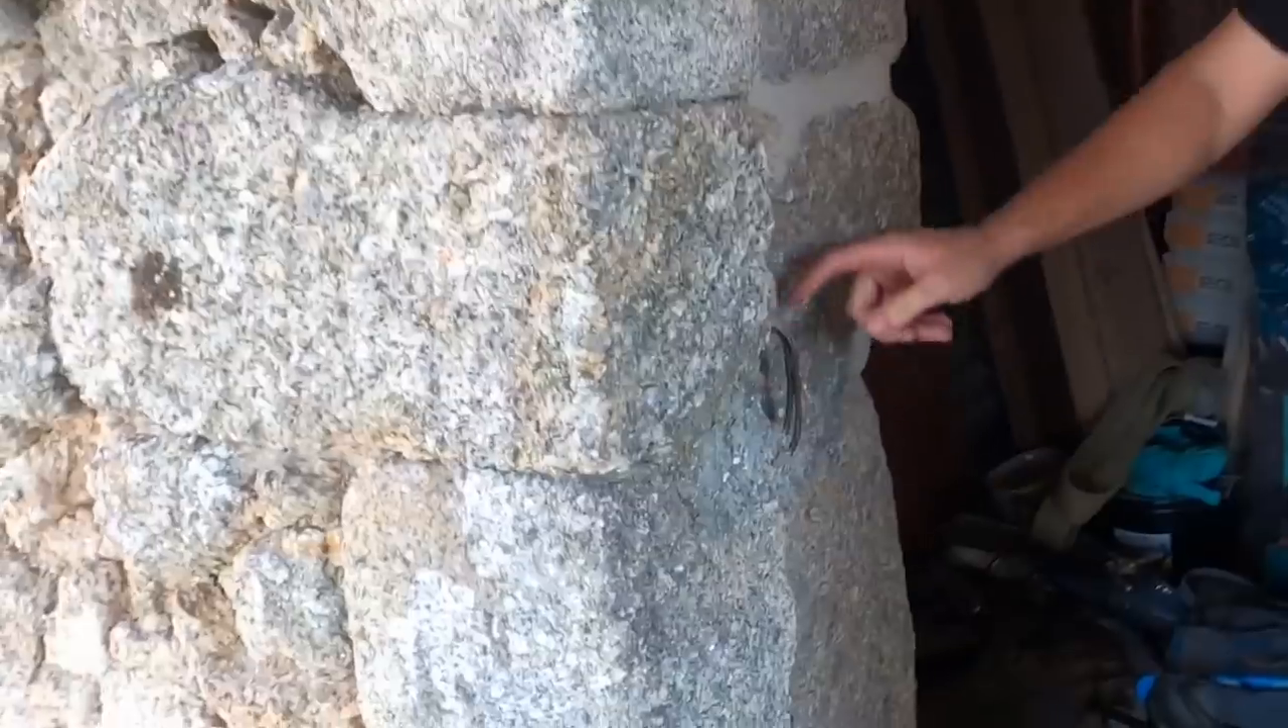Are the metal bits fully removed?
No.